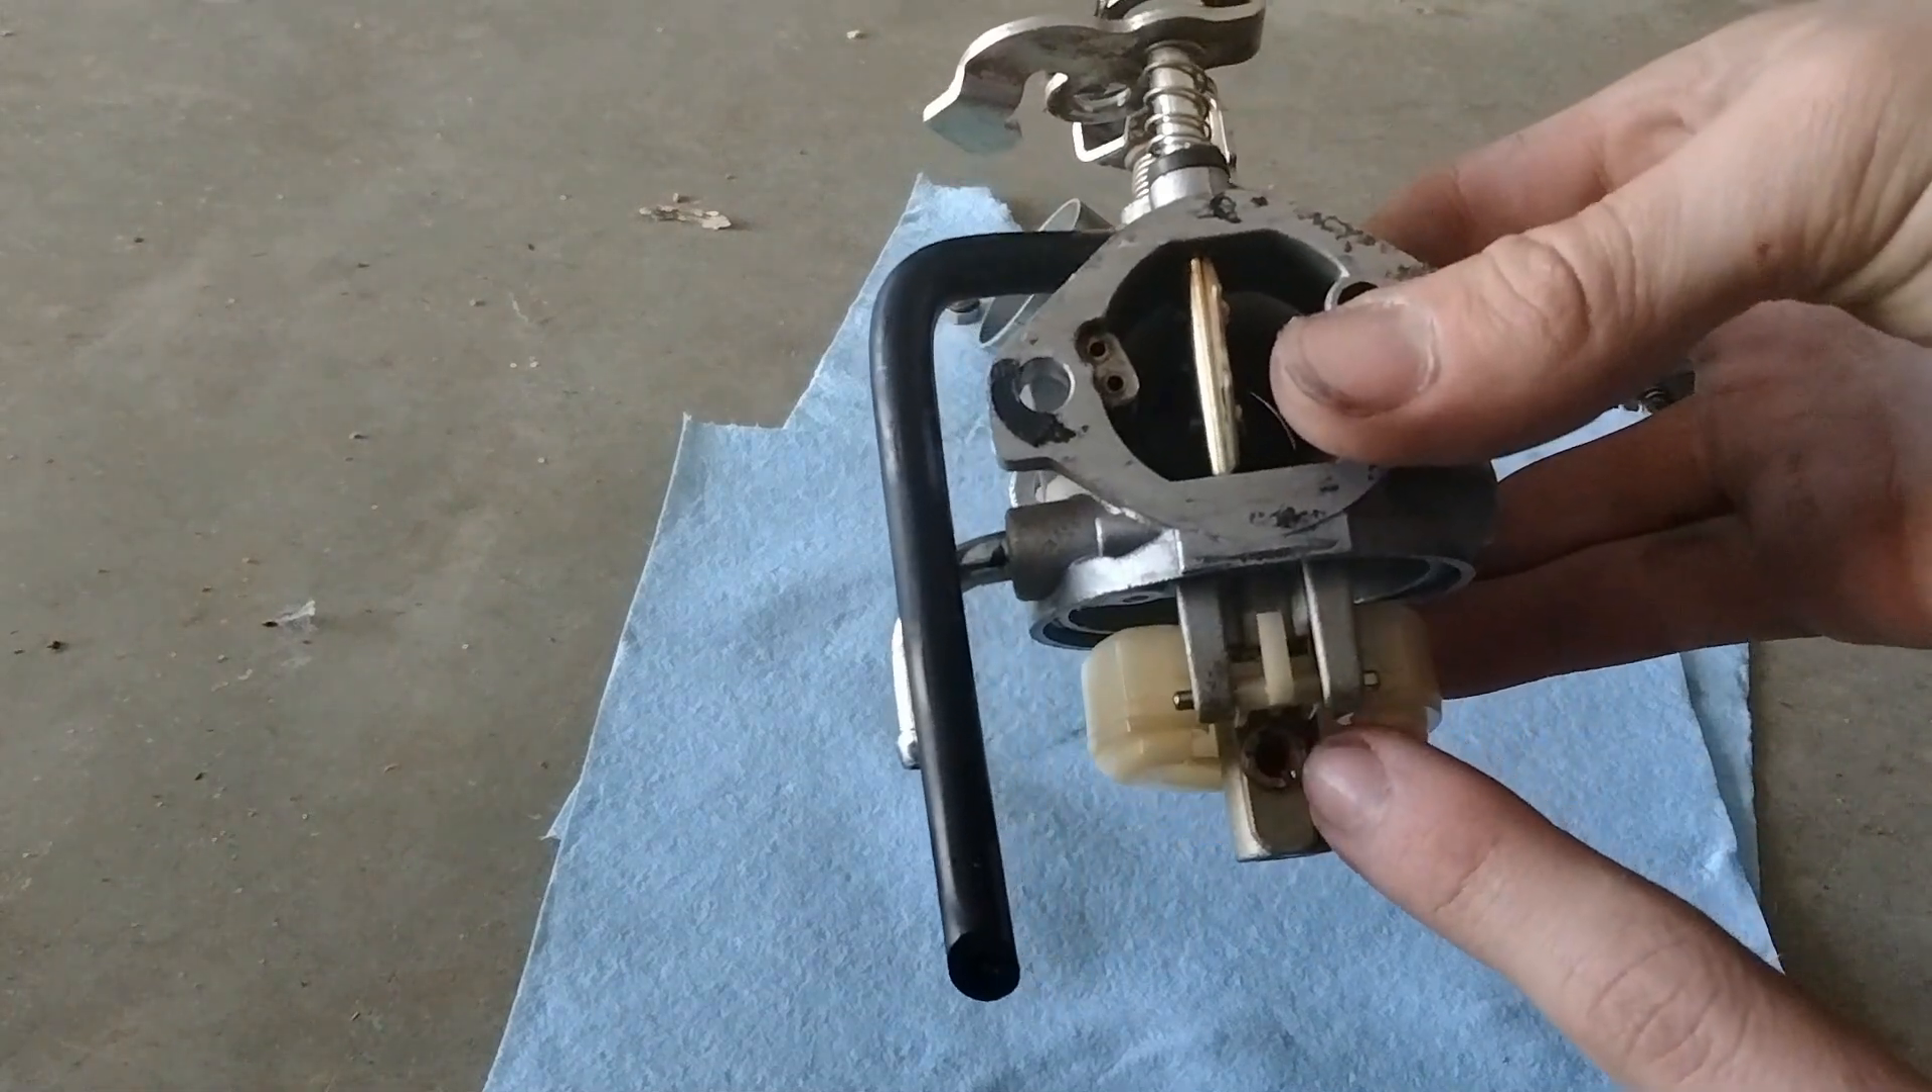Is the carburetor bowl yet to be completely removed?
No.